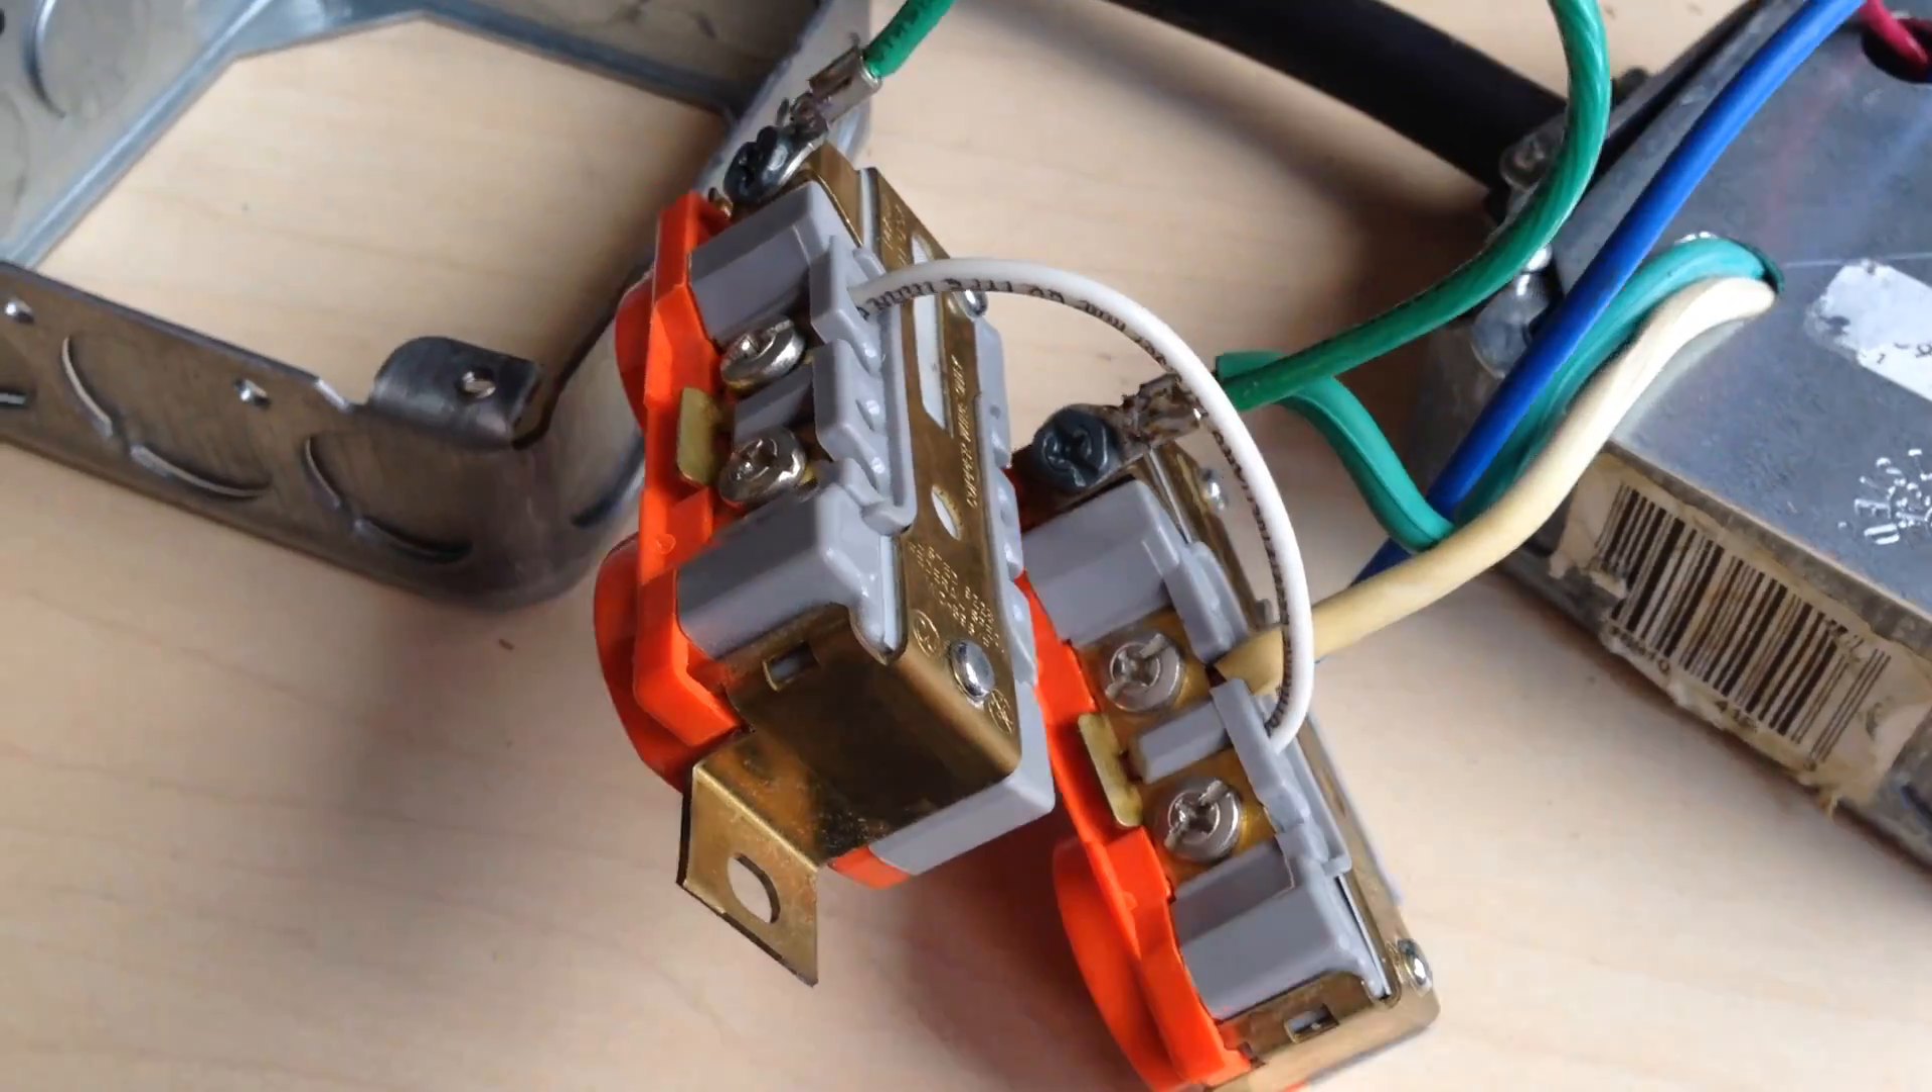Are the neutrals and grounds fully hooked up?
Yes.